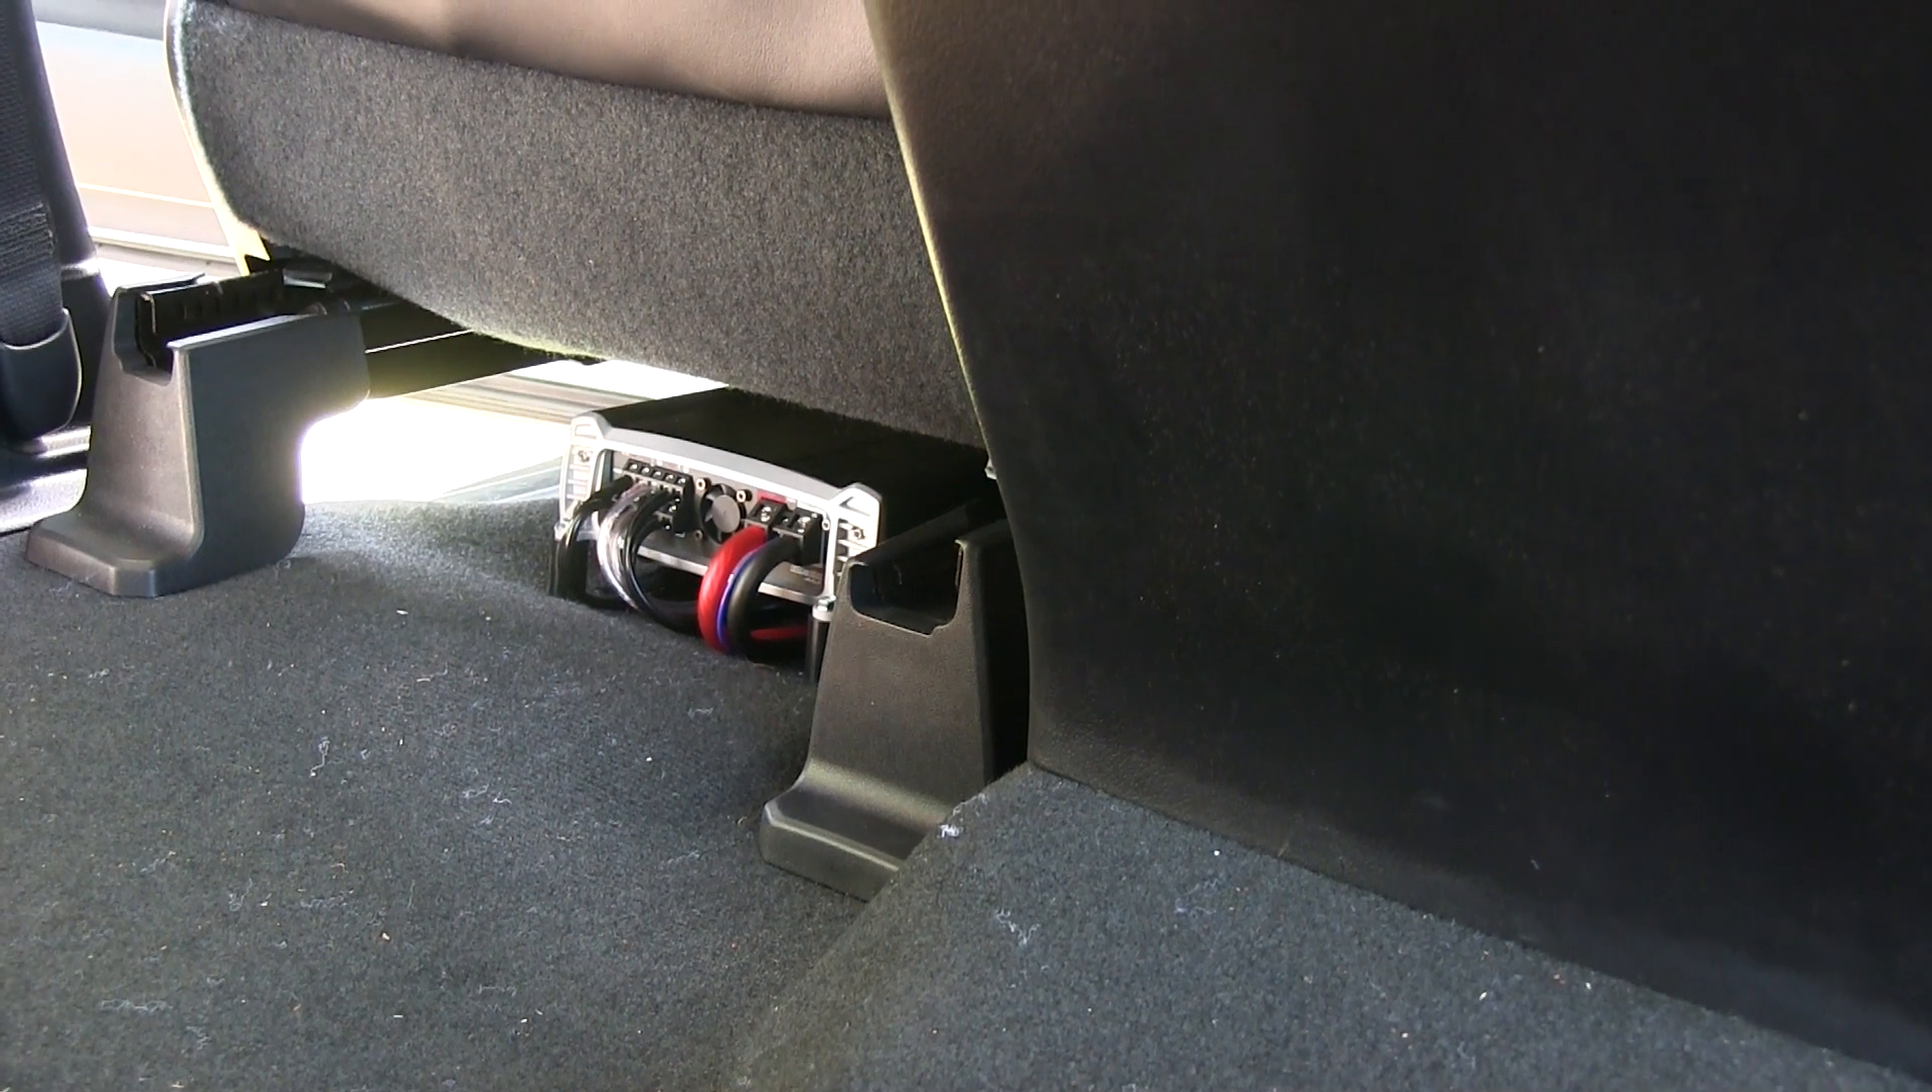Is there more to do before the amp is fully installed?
No.